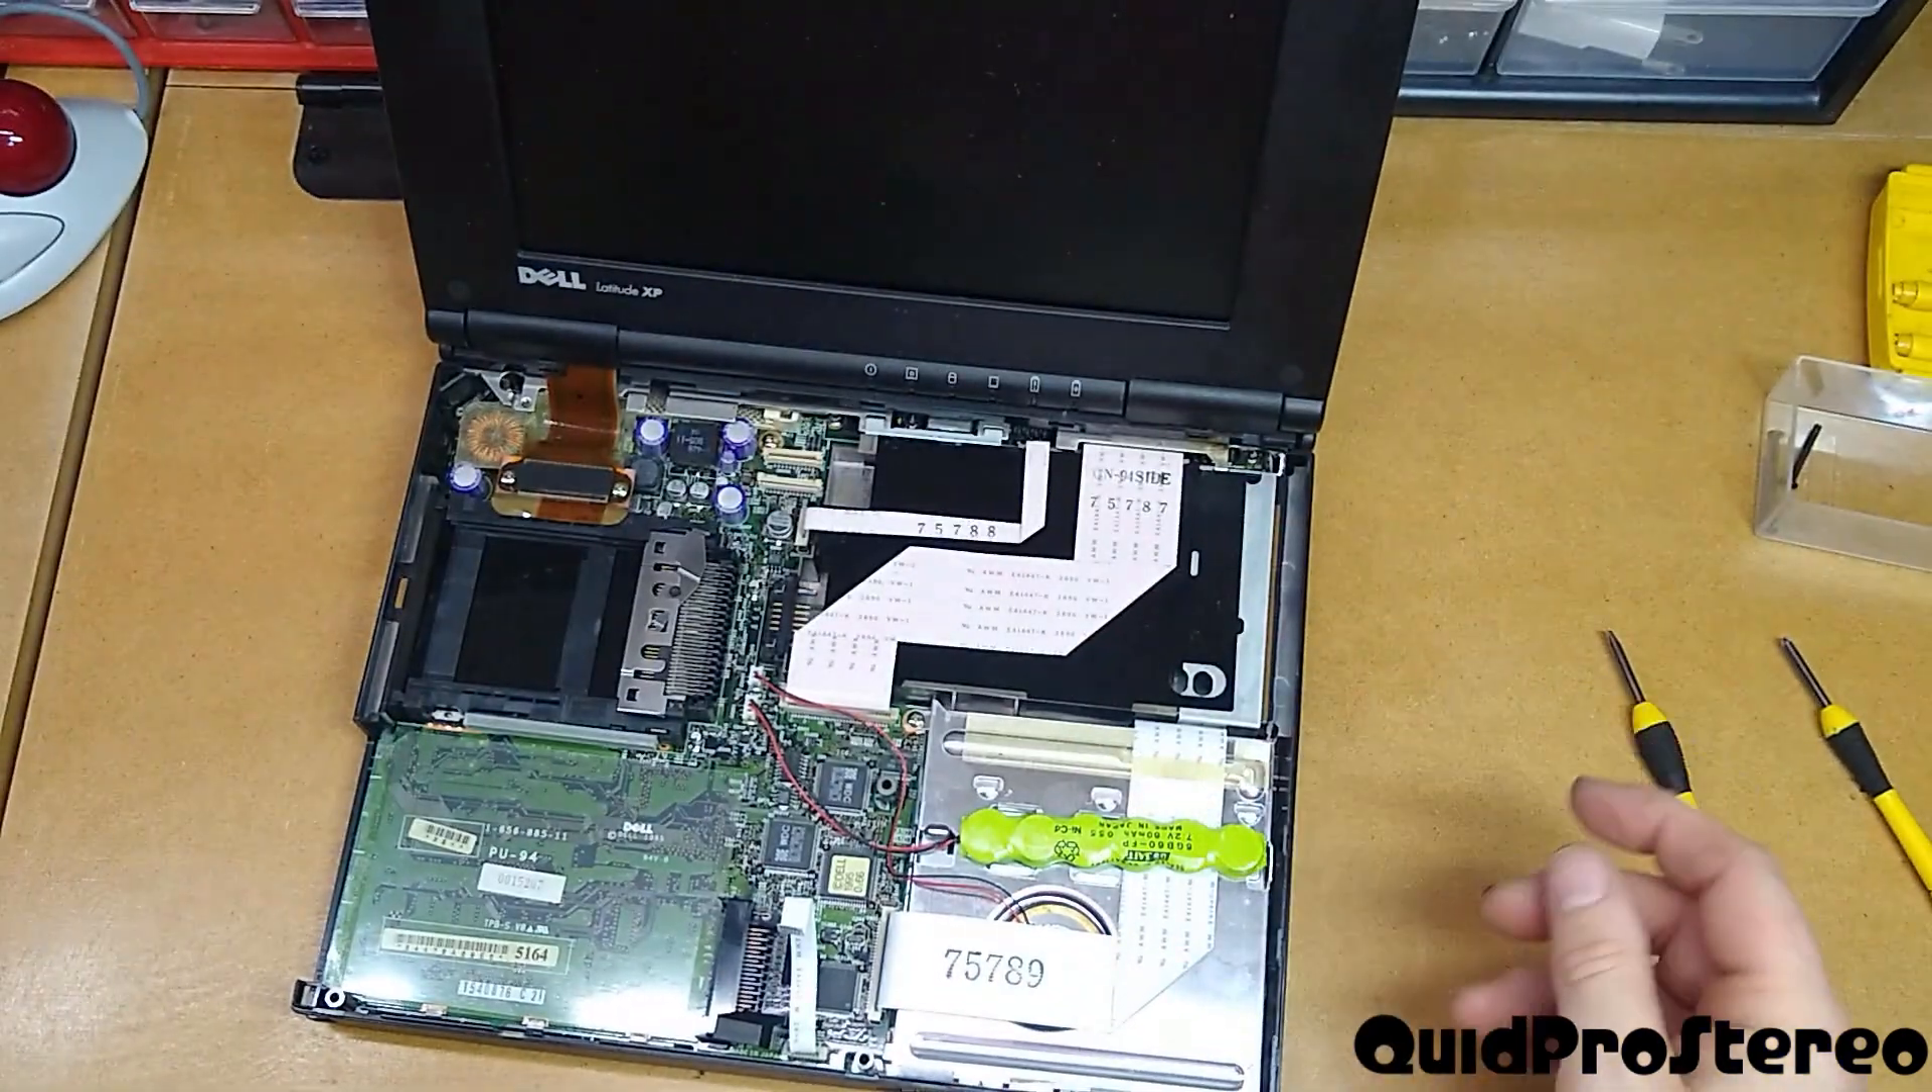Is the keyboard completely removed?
Yes.